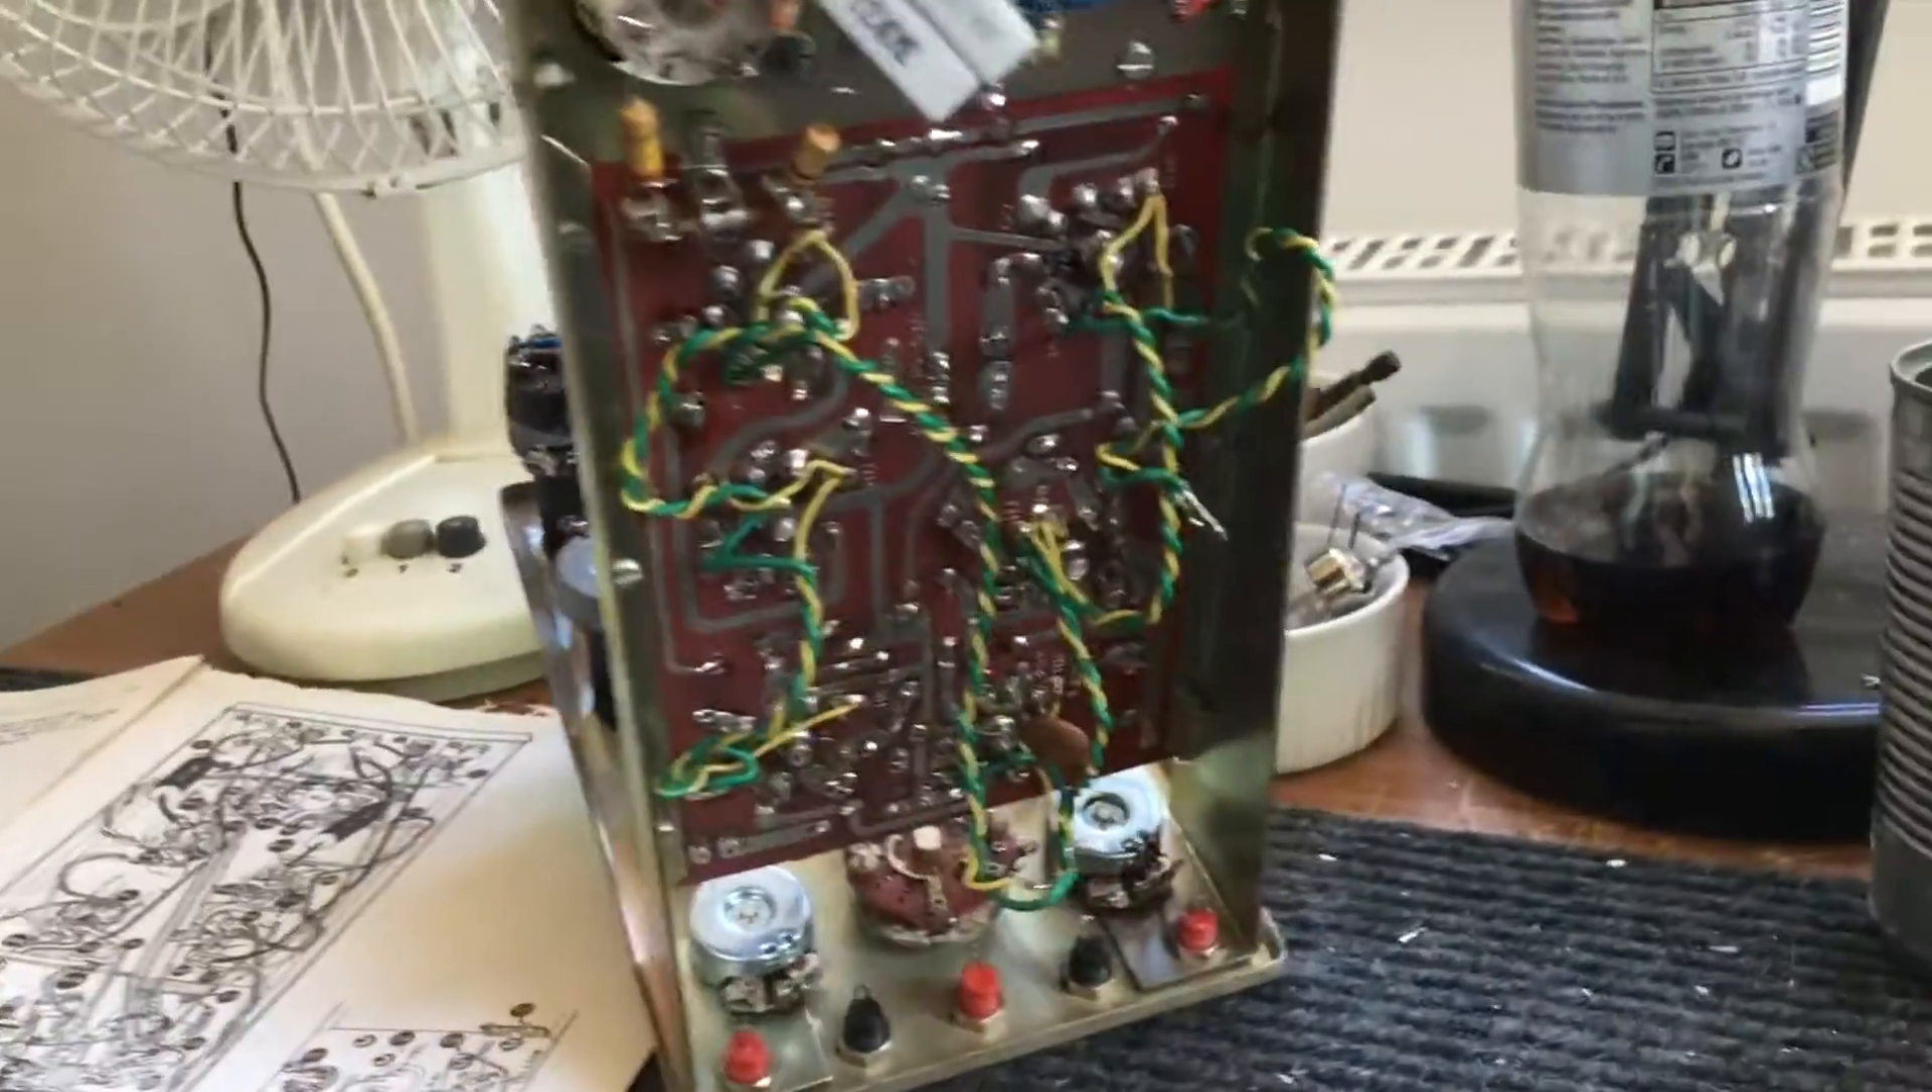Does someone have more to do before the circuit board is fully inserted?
No.